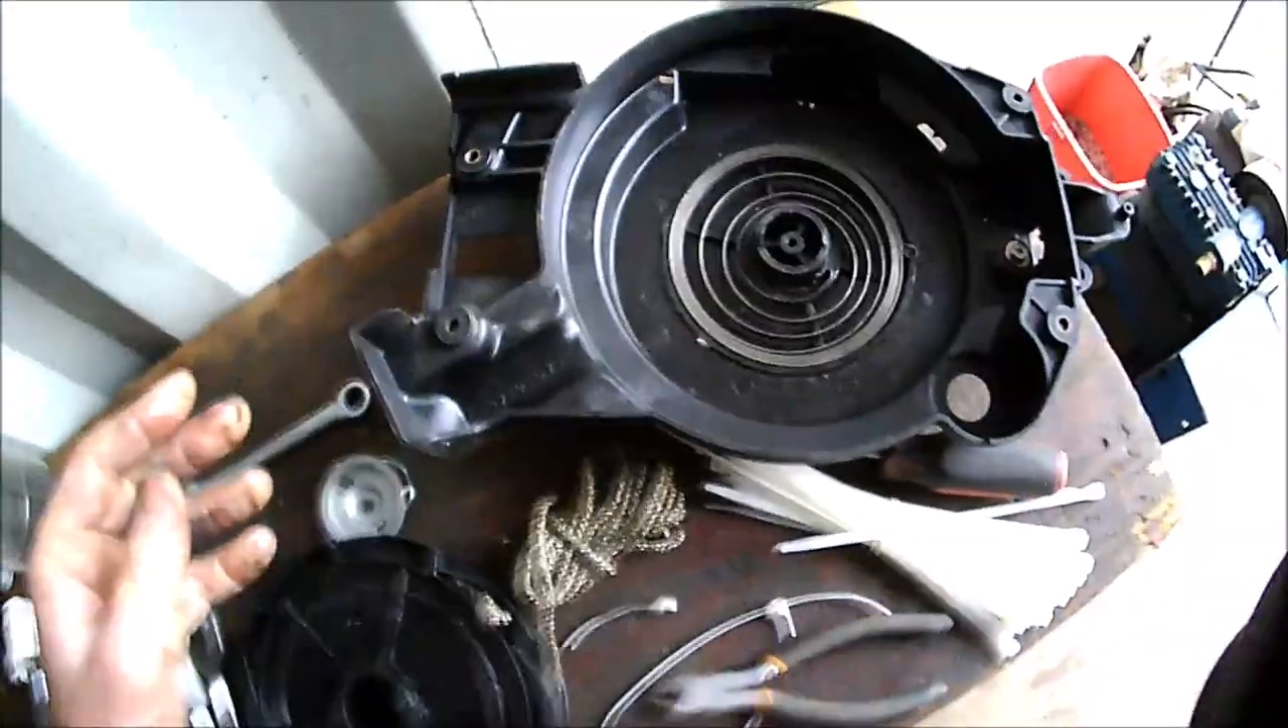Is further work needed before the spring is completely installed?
No.